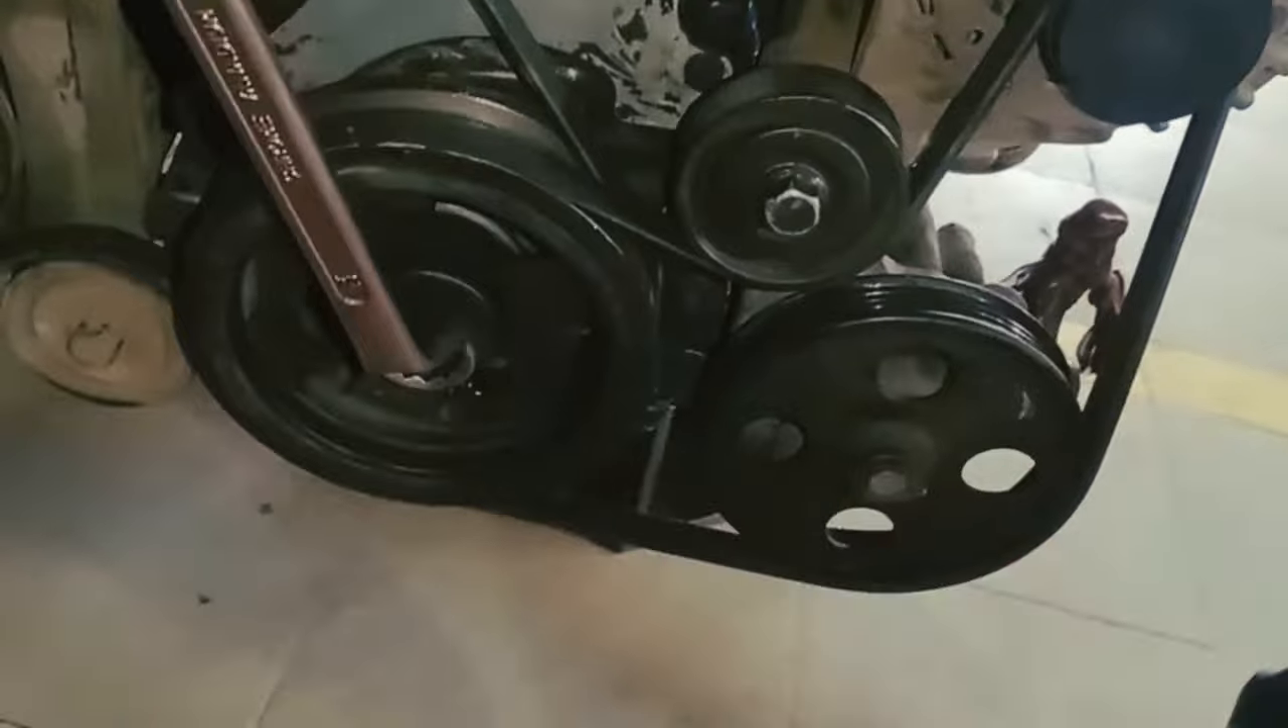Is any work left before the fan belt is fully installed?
No.